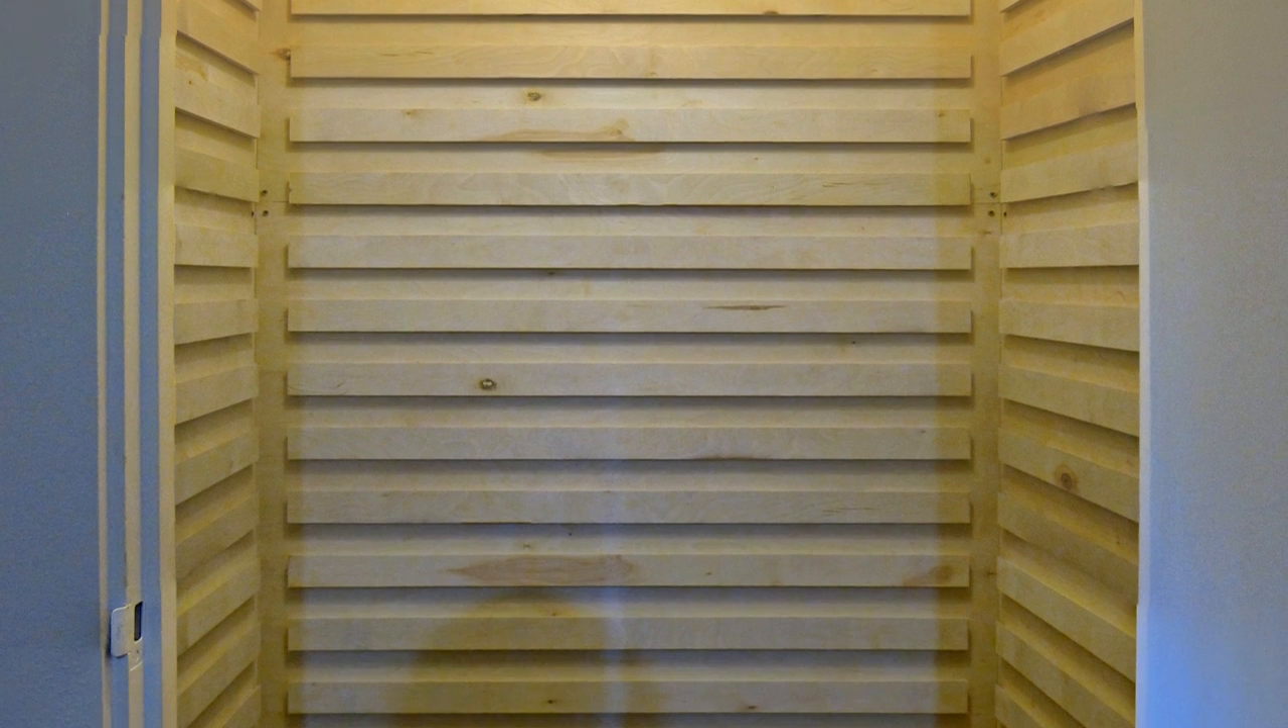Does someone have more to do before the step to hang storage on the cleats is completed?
Yes.